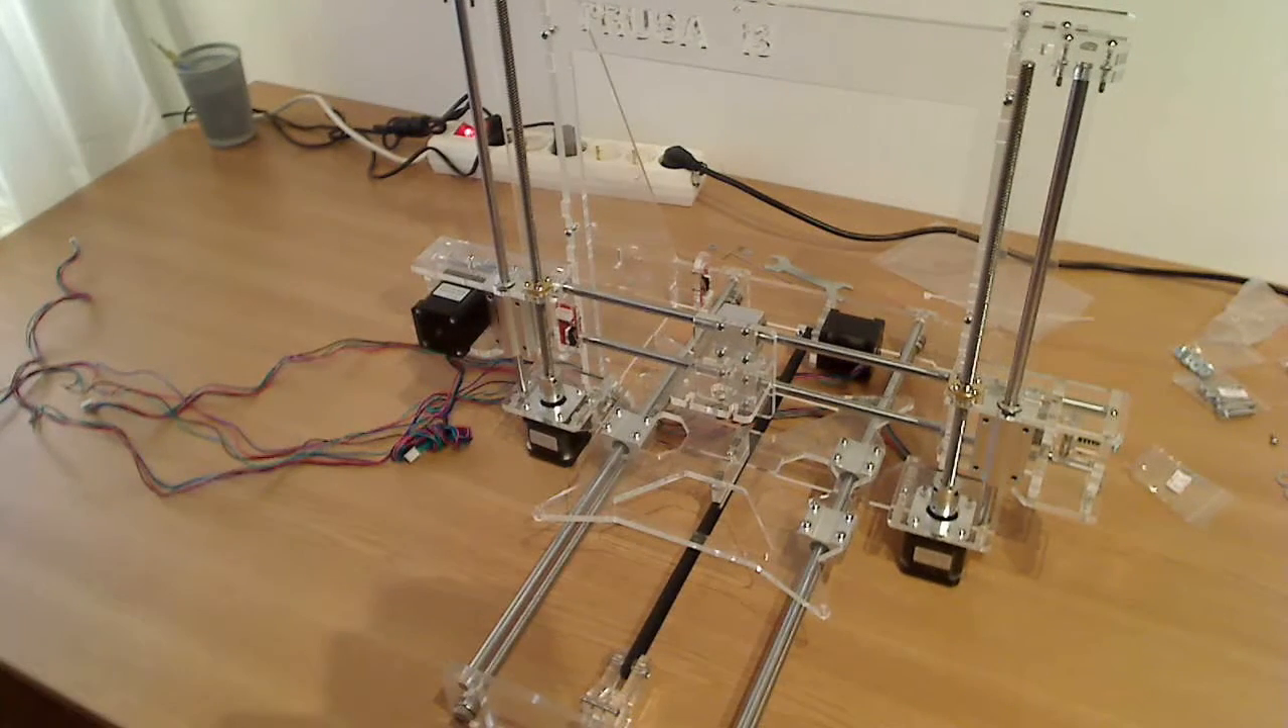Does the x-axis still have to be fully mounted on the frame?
No.